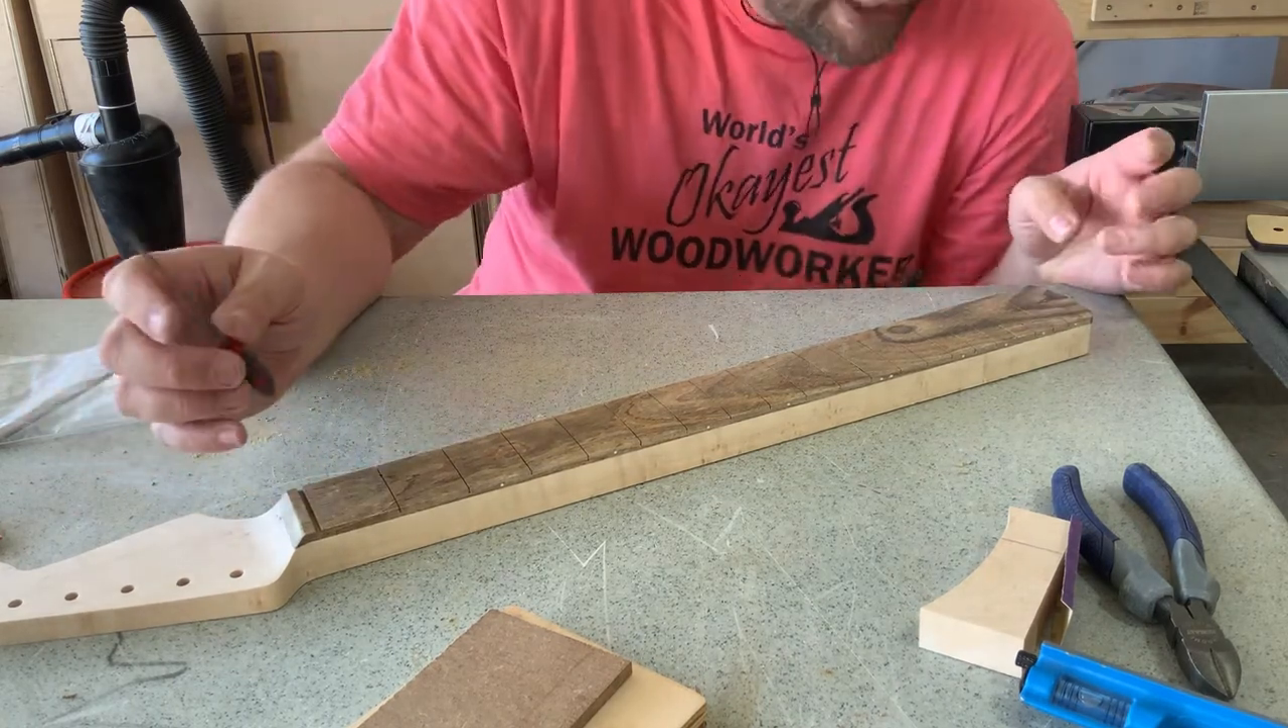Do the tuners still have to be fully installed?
Yes.